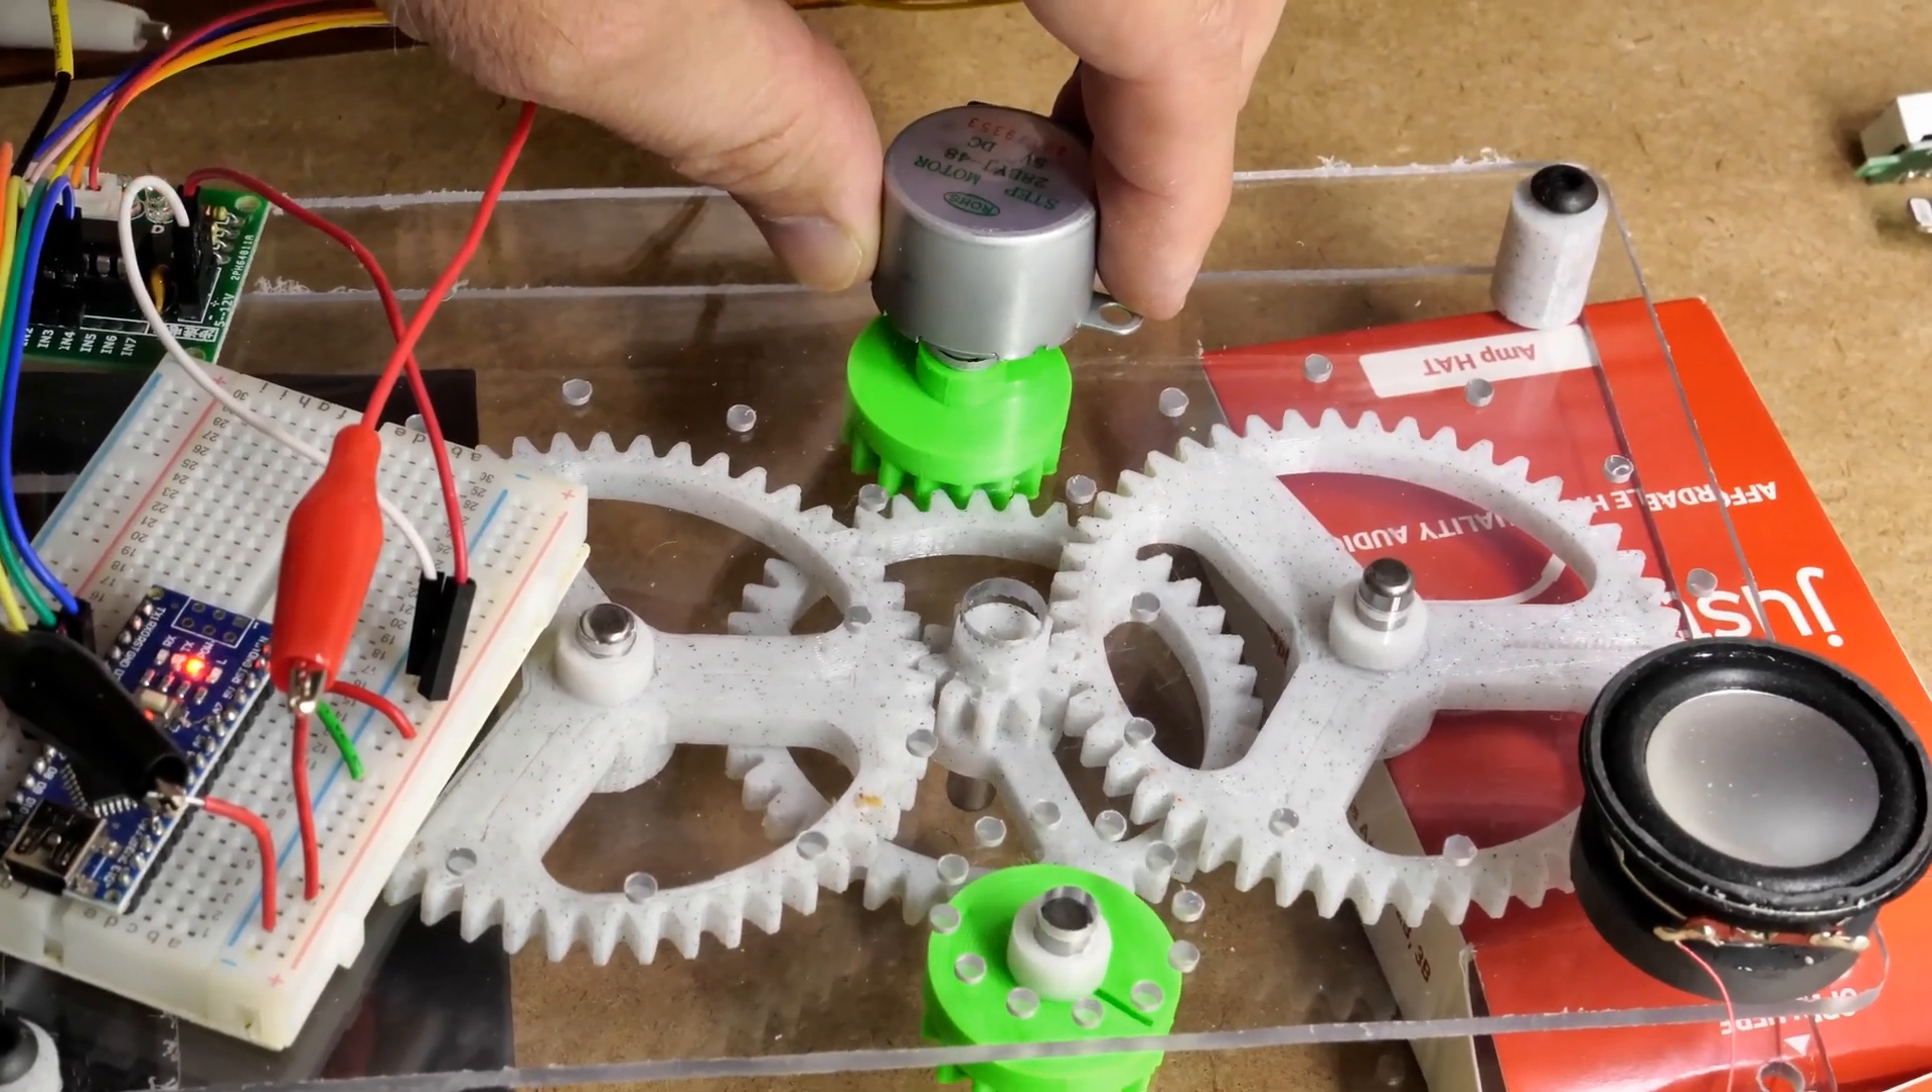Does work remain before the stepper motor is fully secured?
Yes.